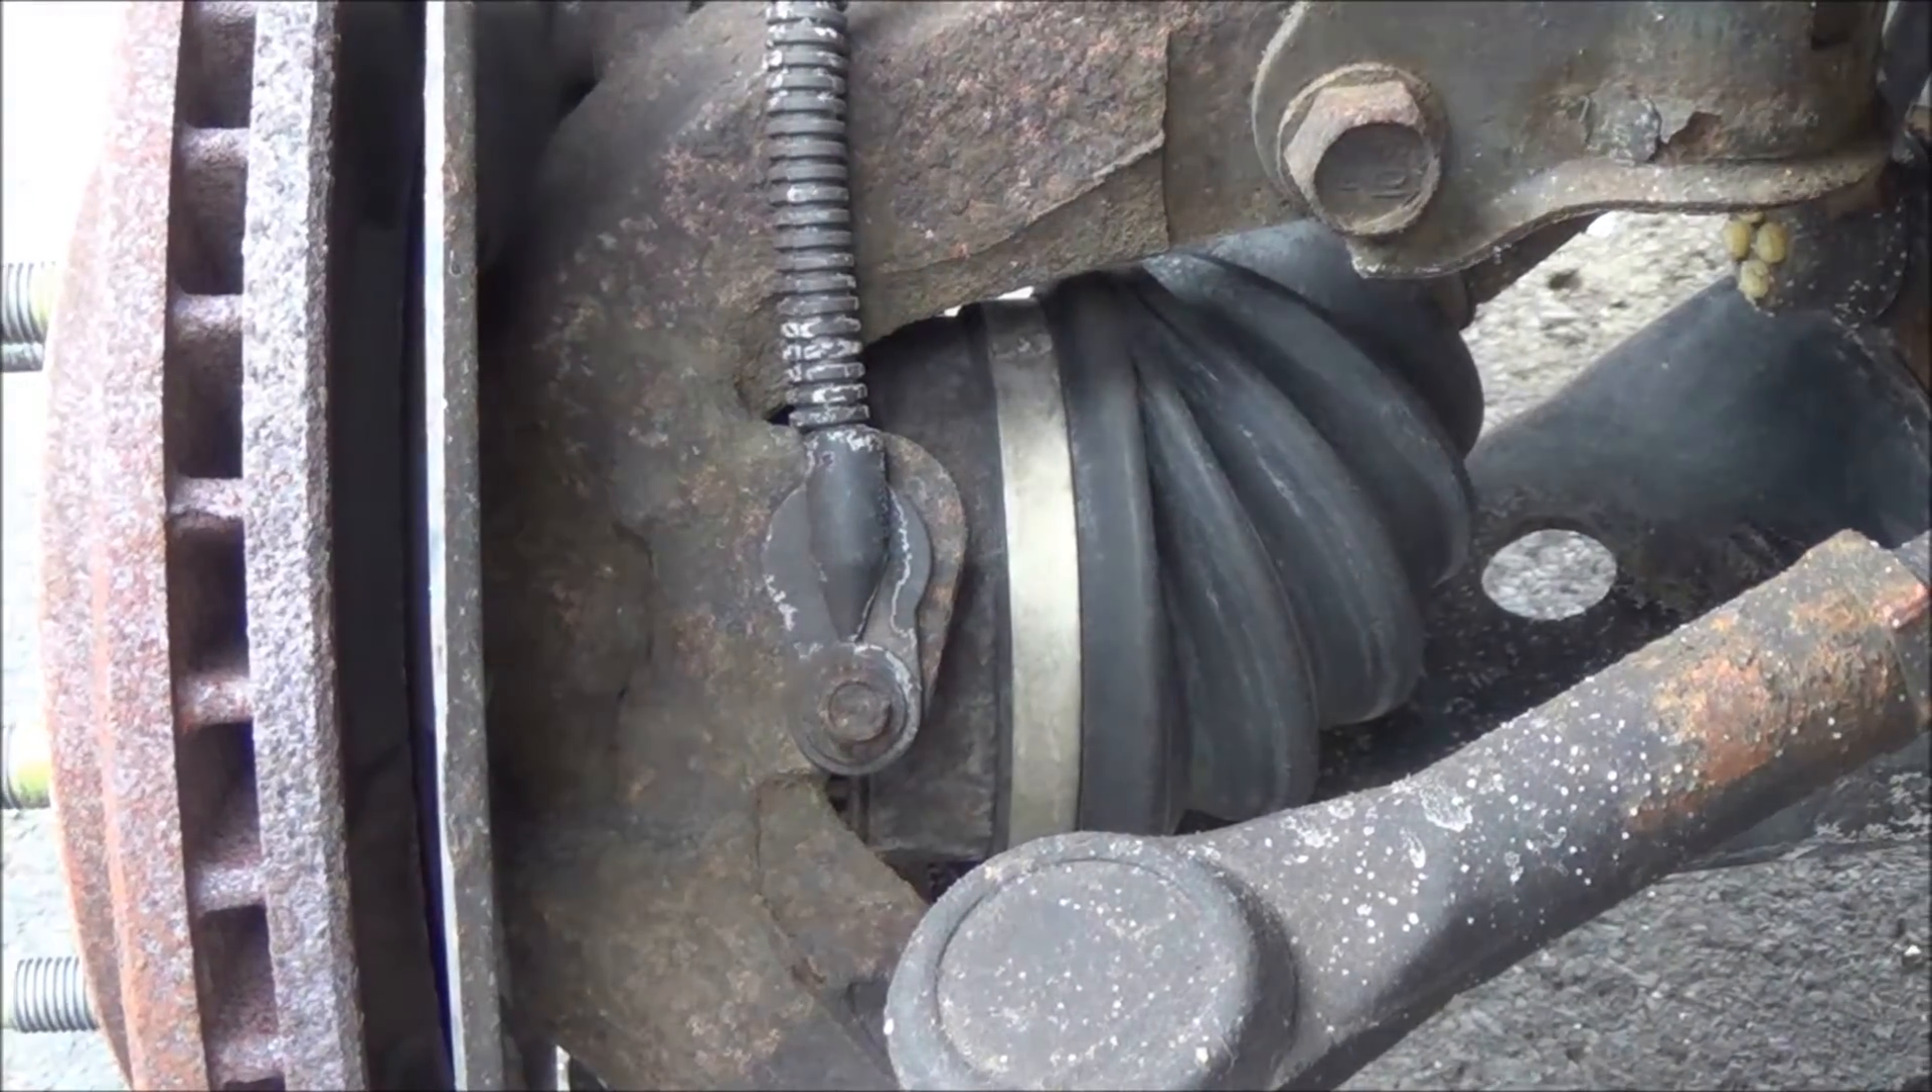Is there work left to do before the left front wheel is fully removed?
No.